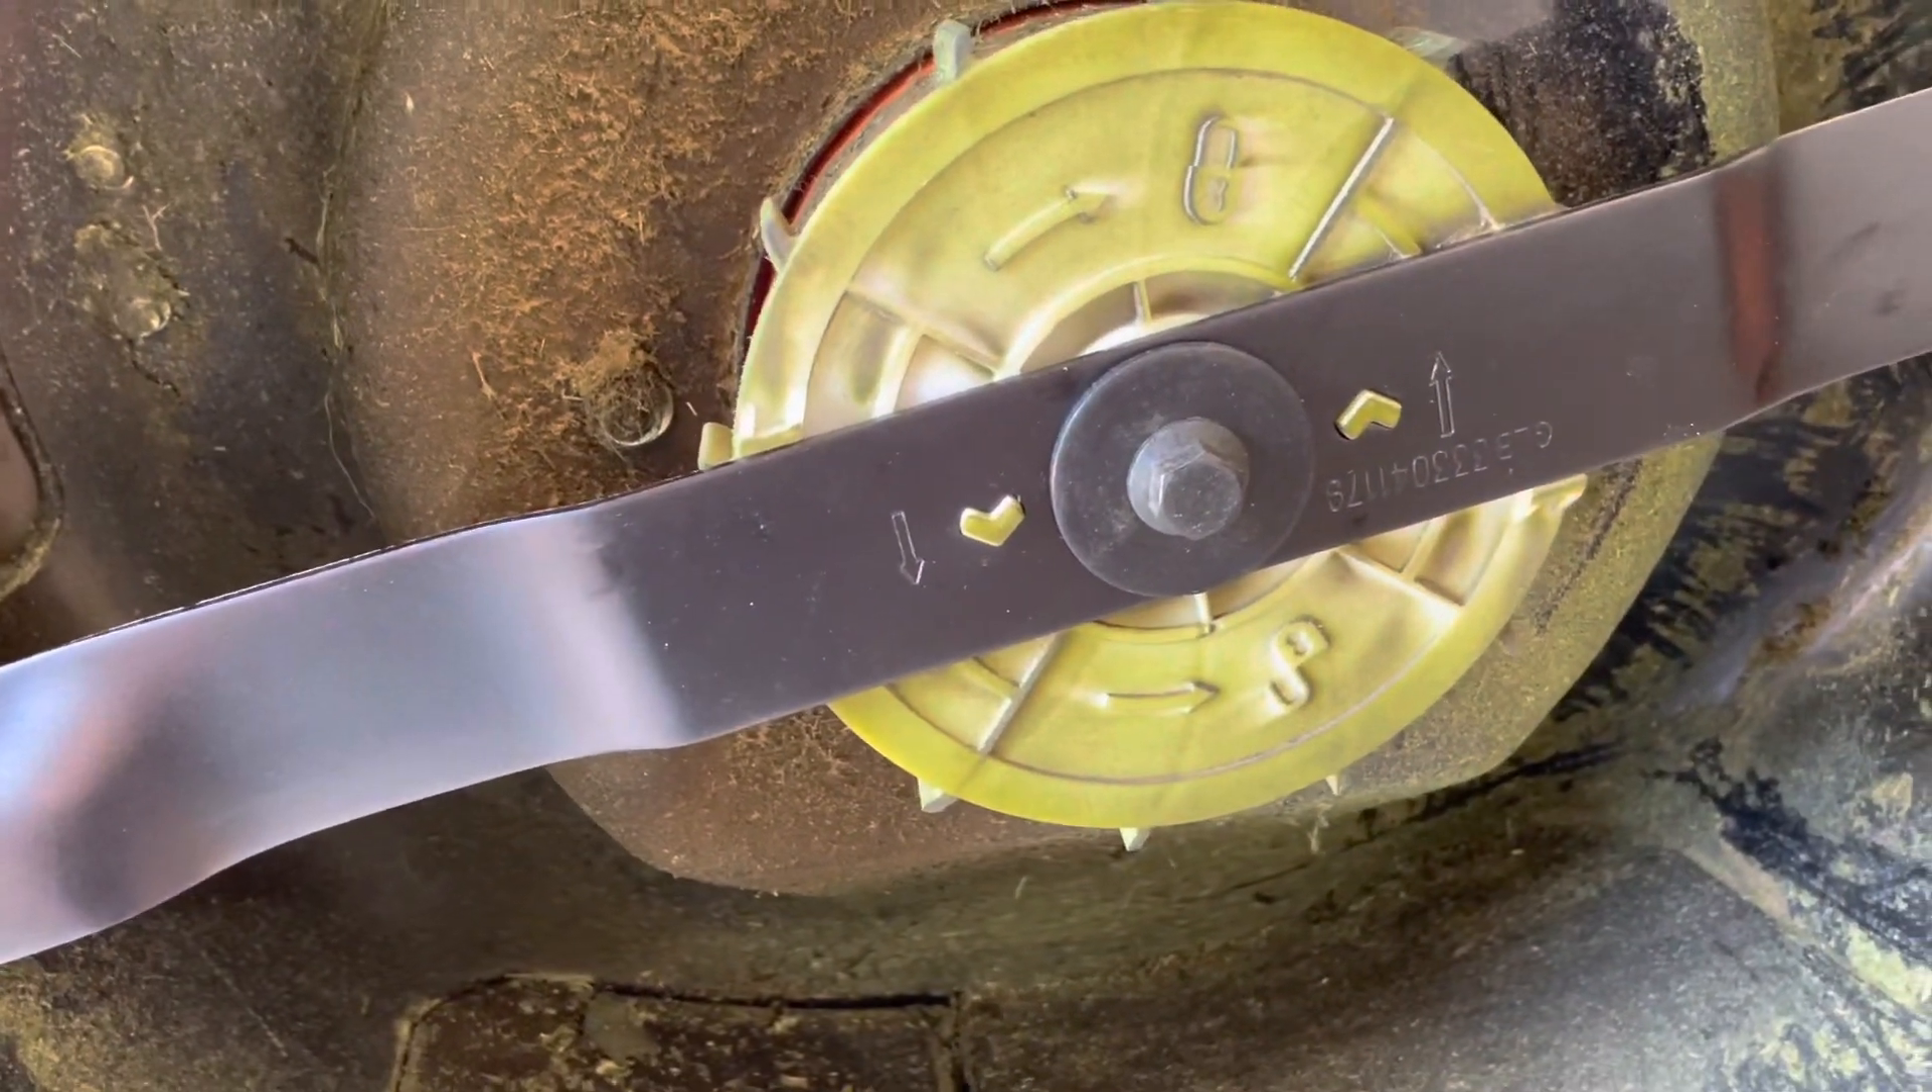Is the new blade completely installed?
Yes.